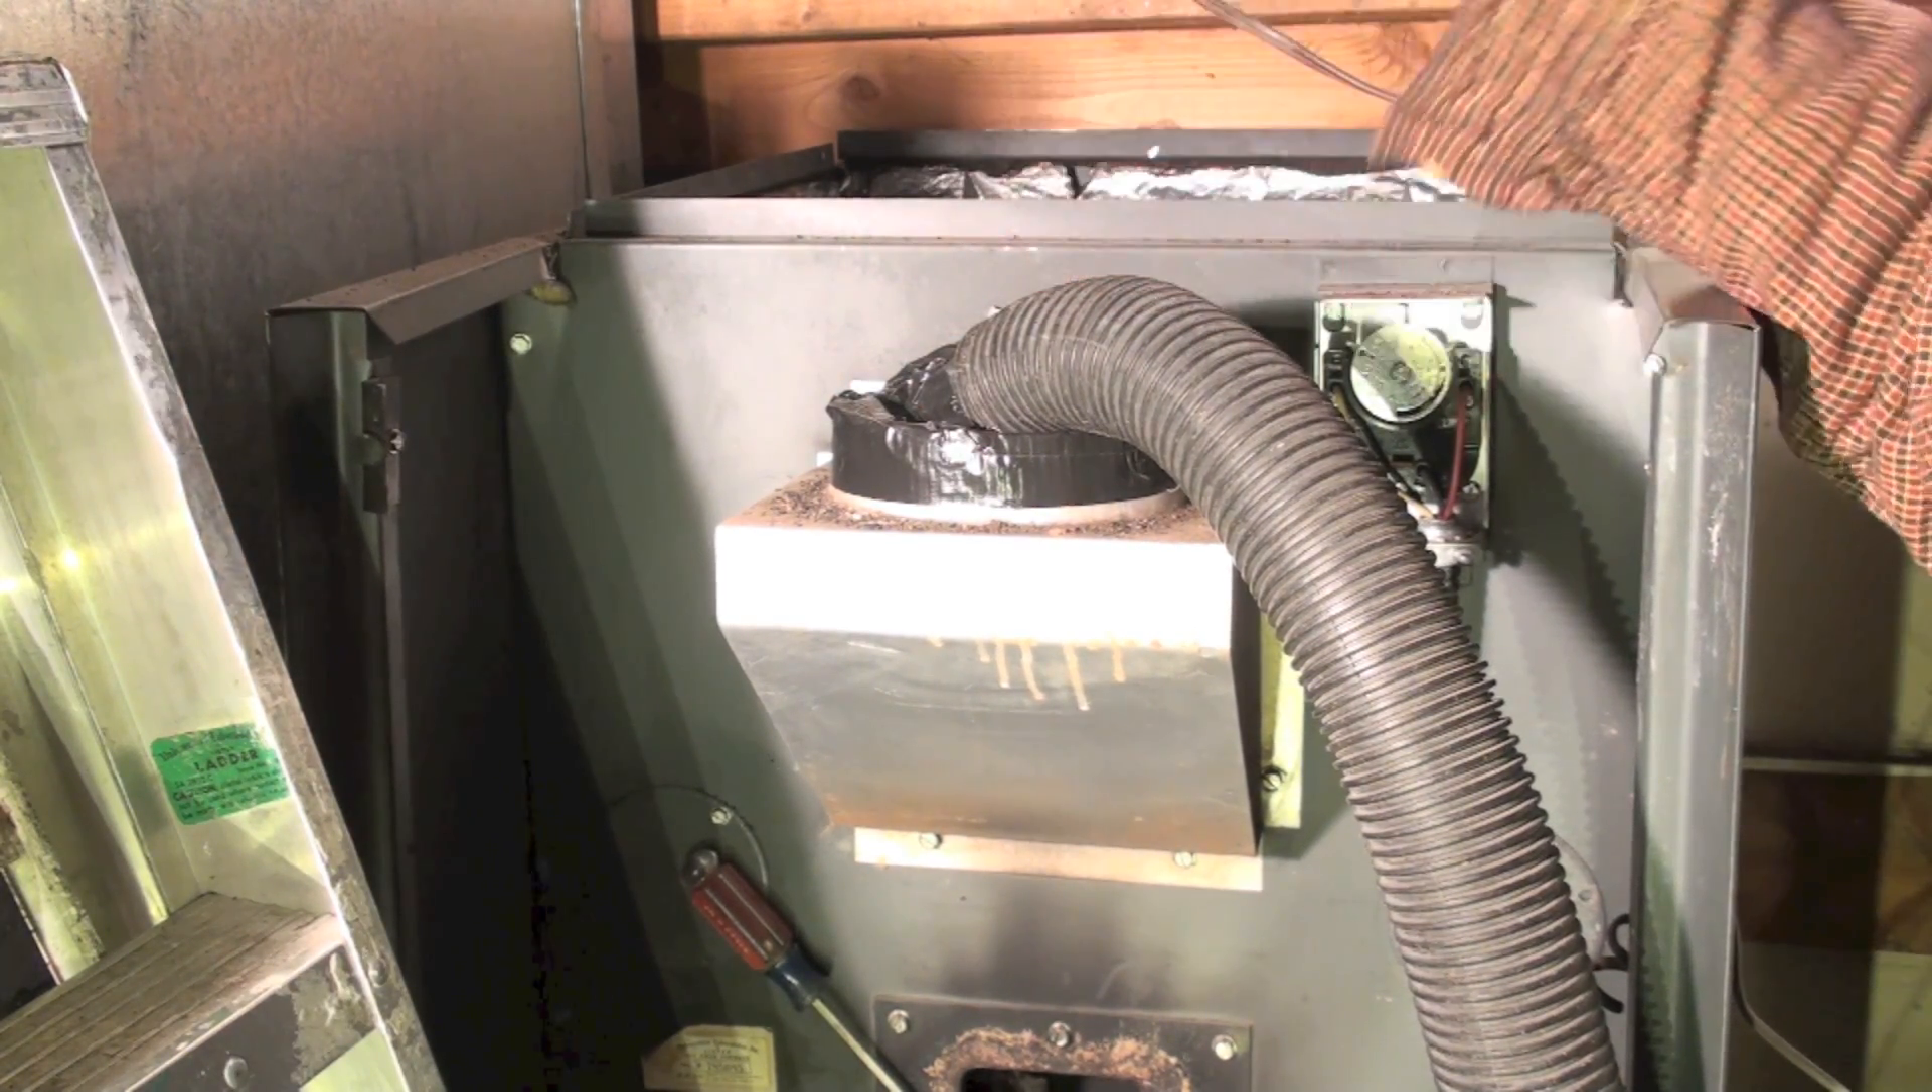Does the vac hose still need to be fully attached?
No.